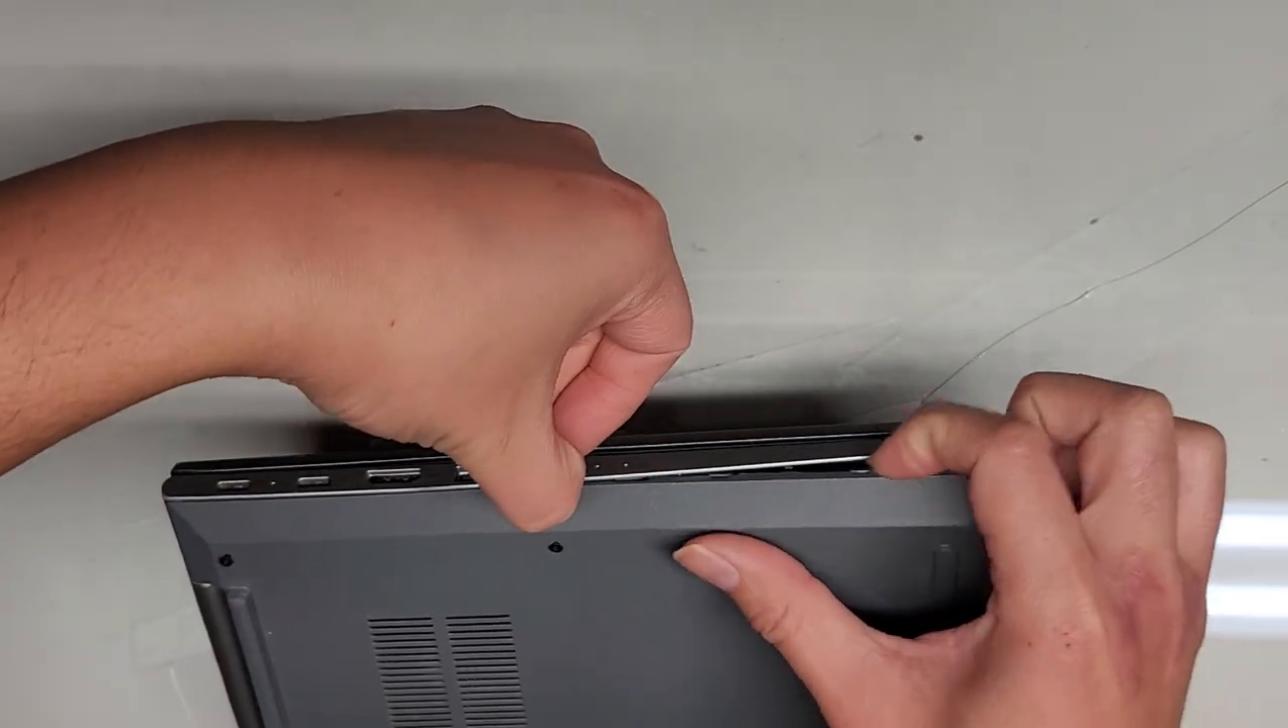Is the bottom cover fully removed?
No.